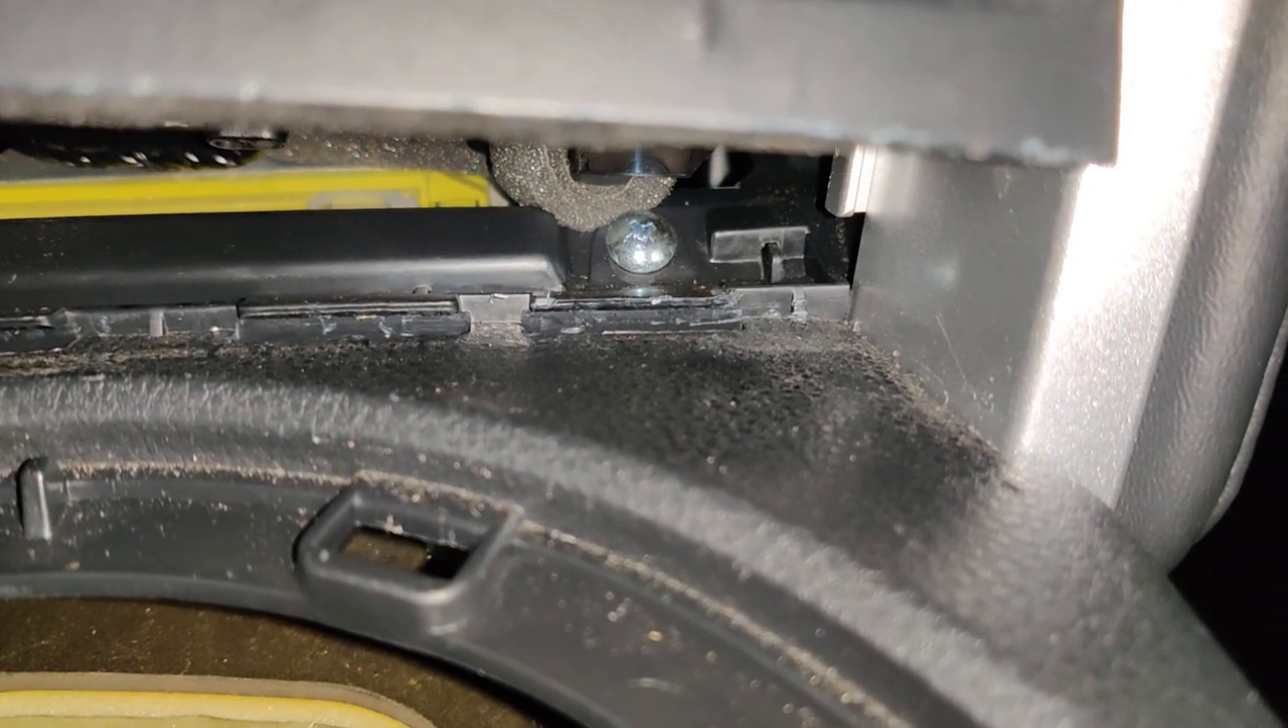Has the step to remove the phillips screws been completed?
No.